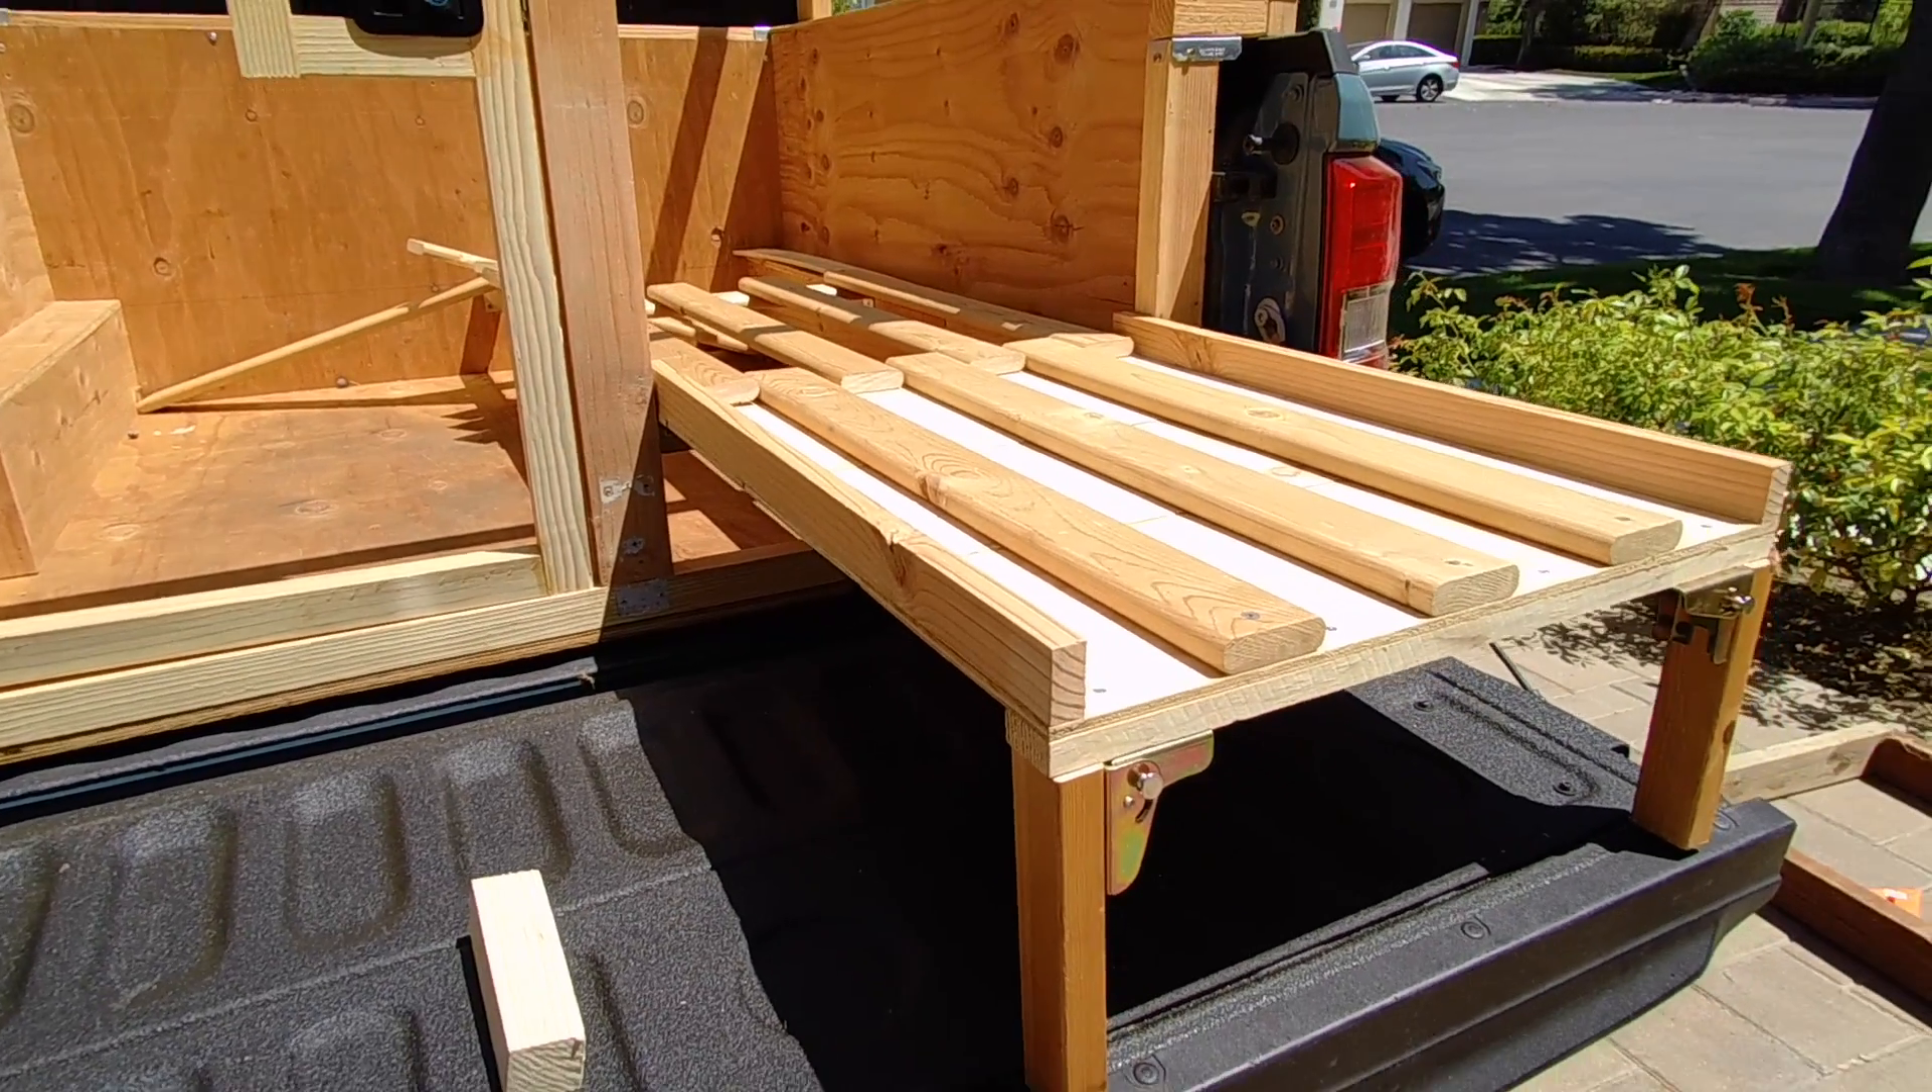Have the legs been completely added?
Yes.